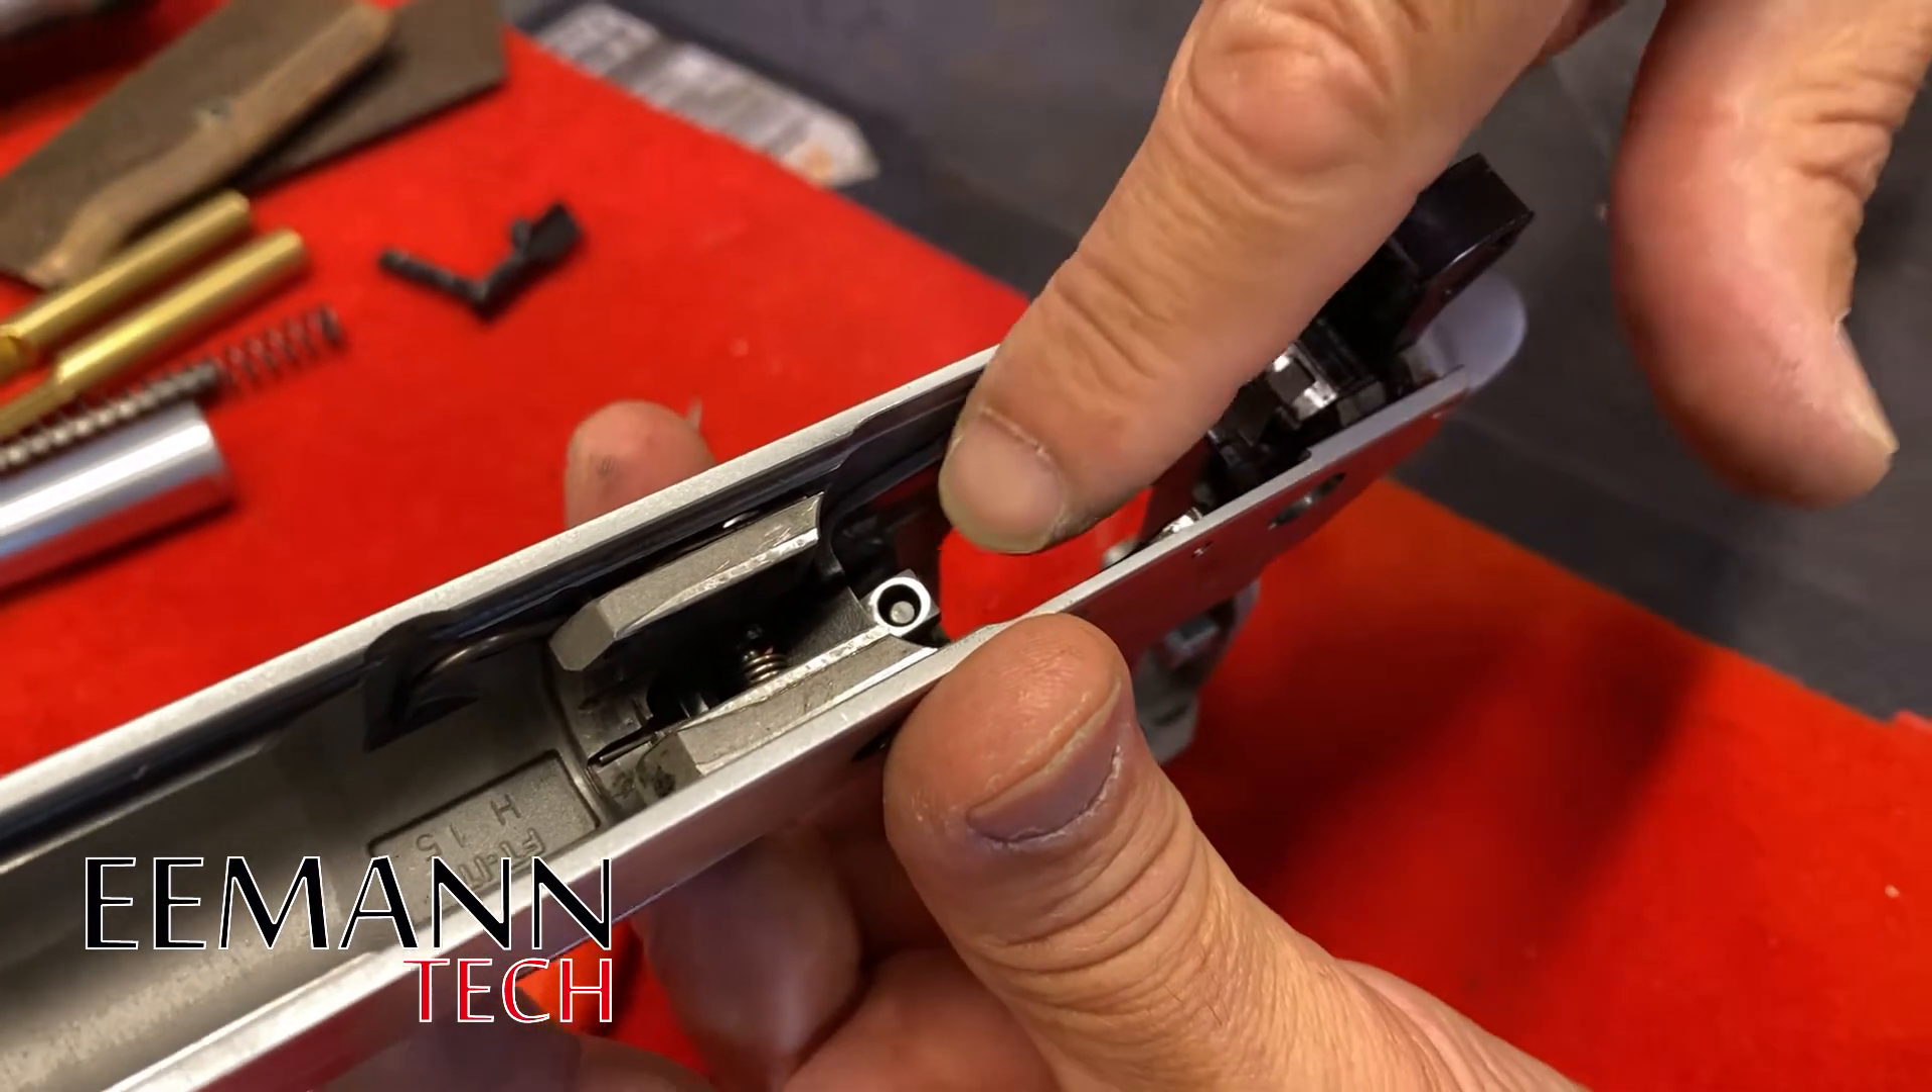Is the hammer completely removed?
No.